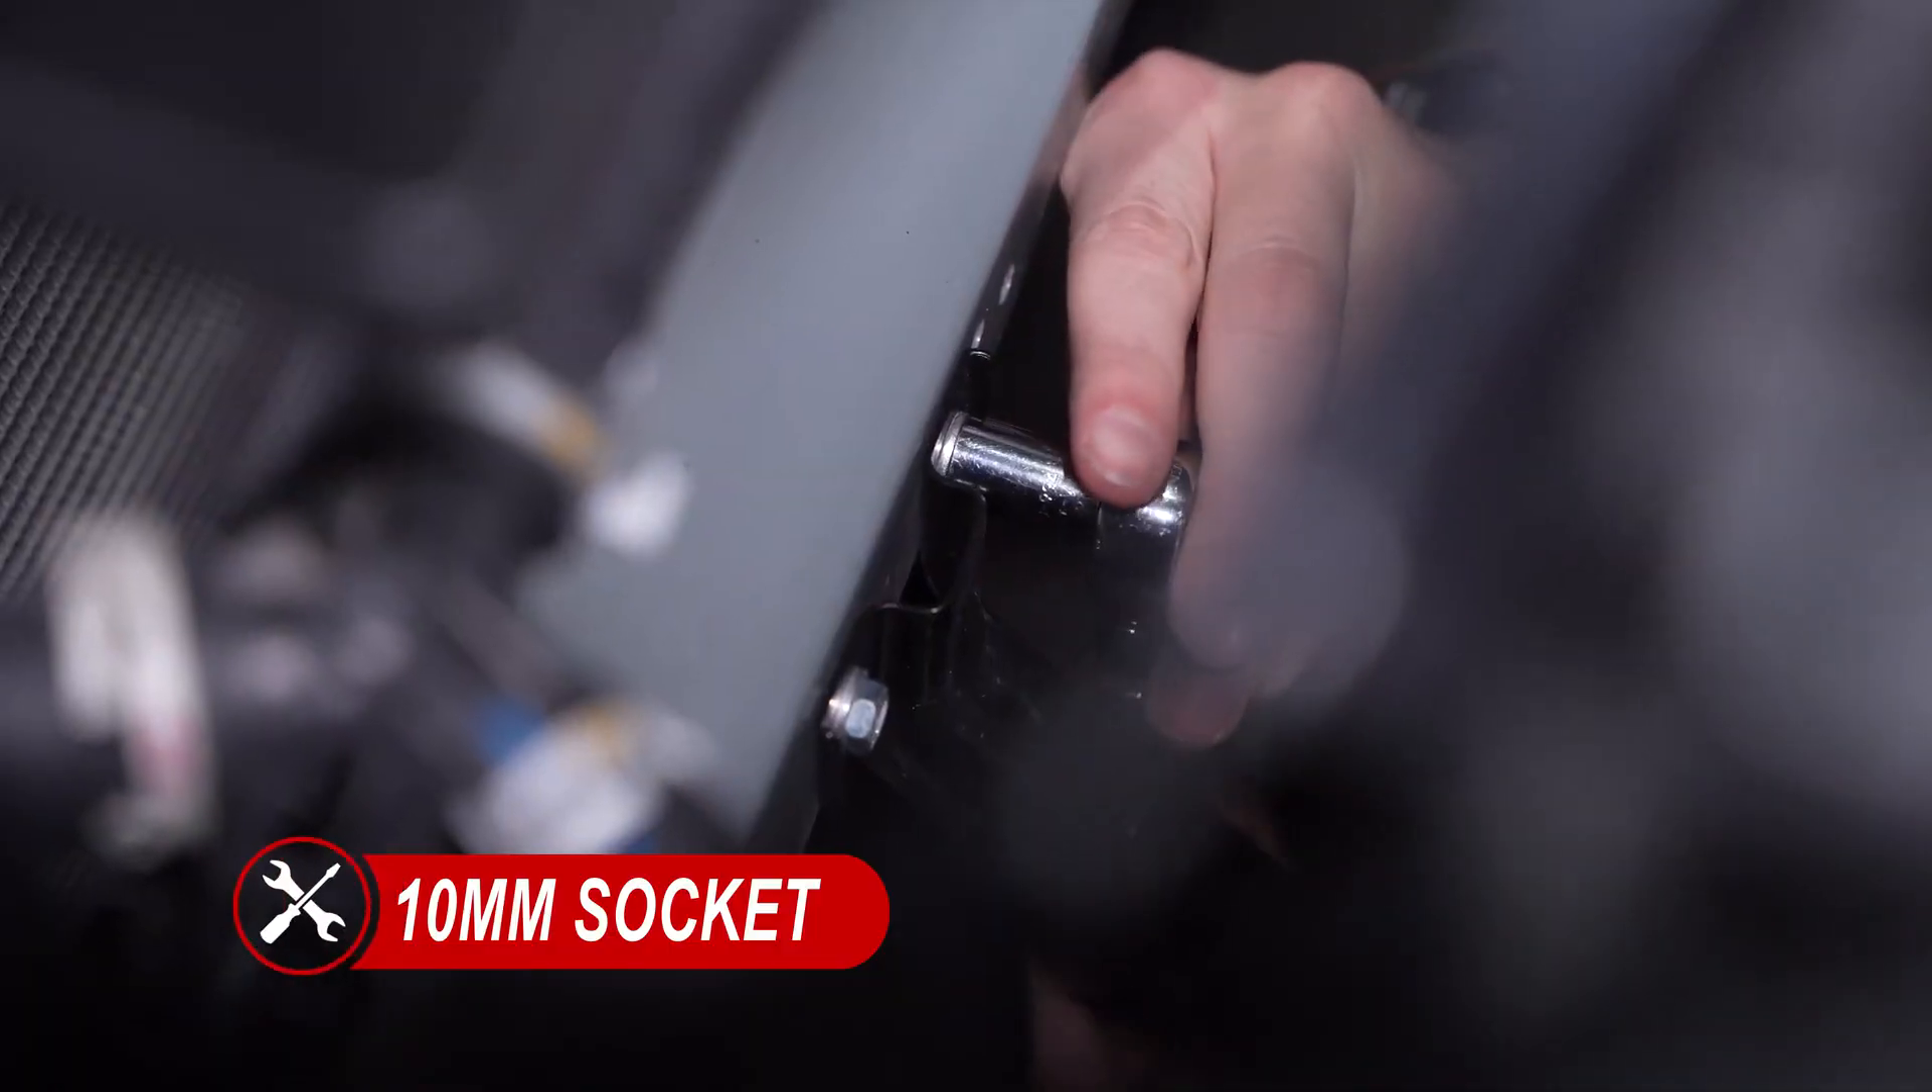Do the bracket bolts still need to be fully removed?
Yes.